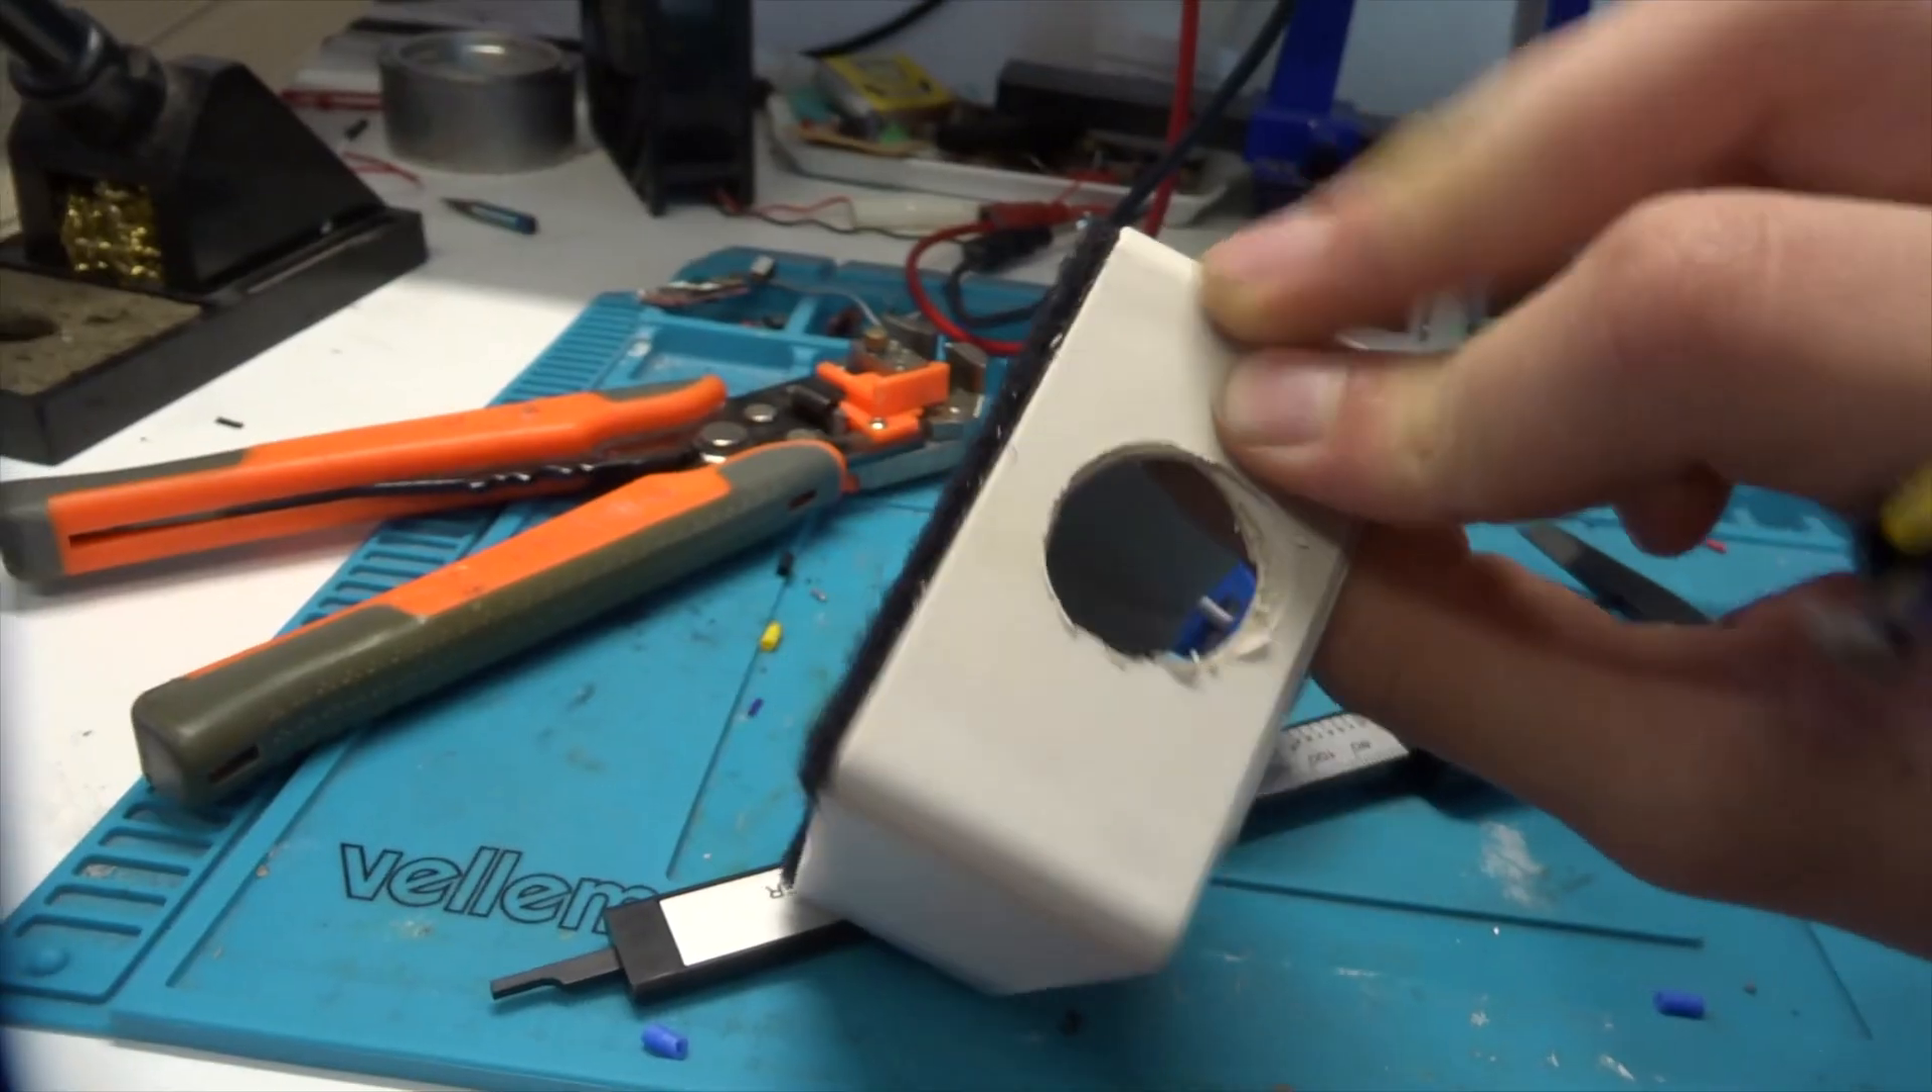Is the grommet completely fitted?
No.